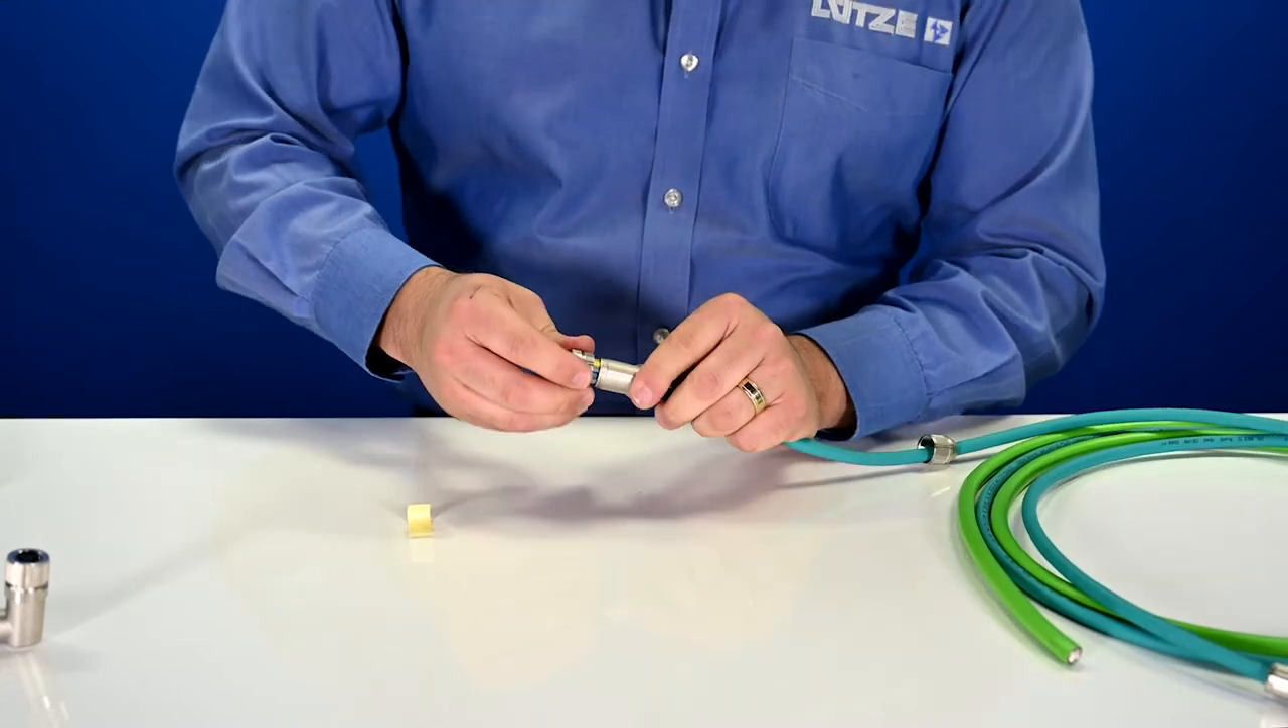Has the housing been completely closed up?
No.